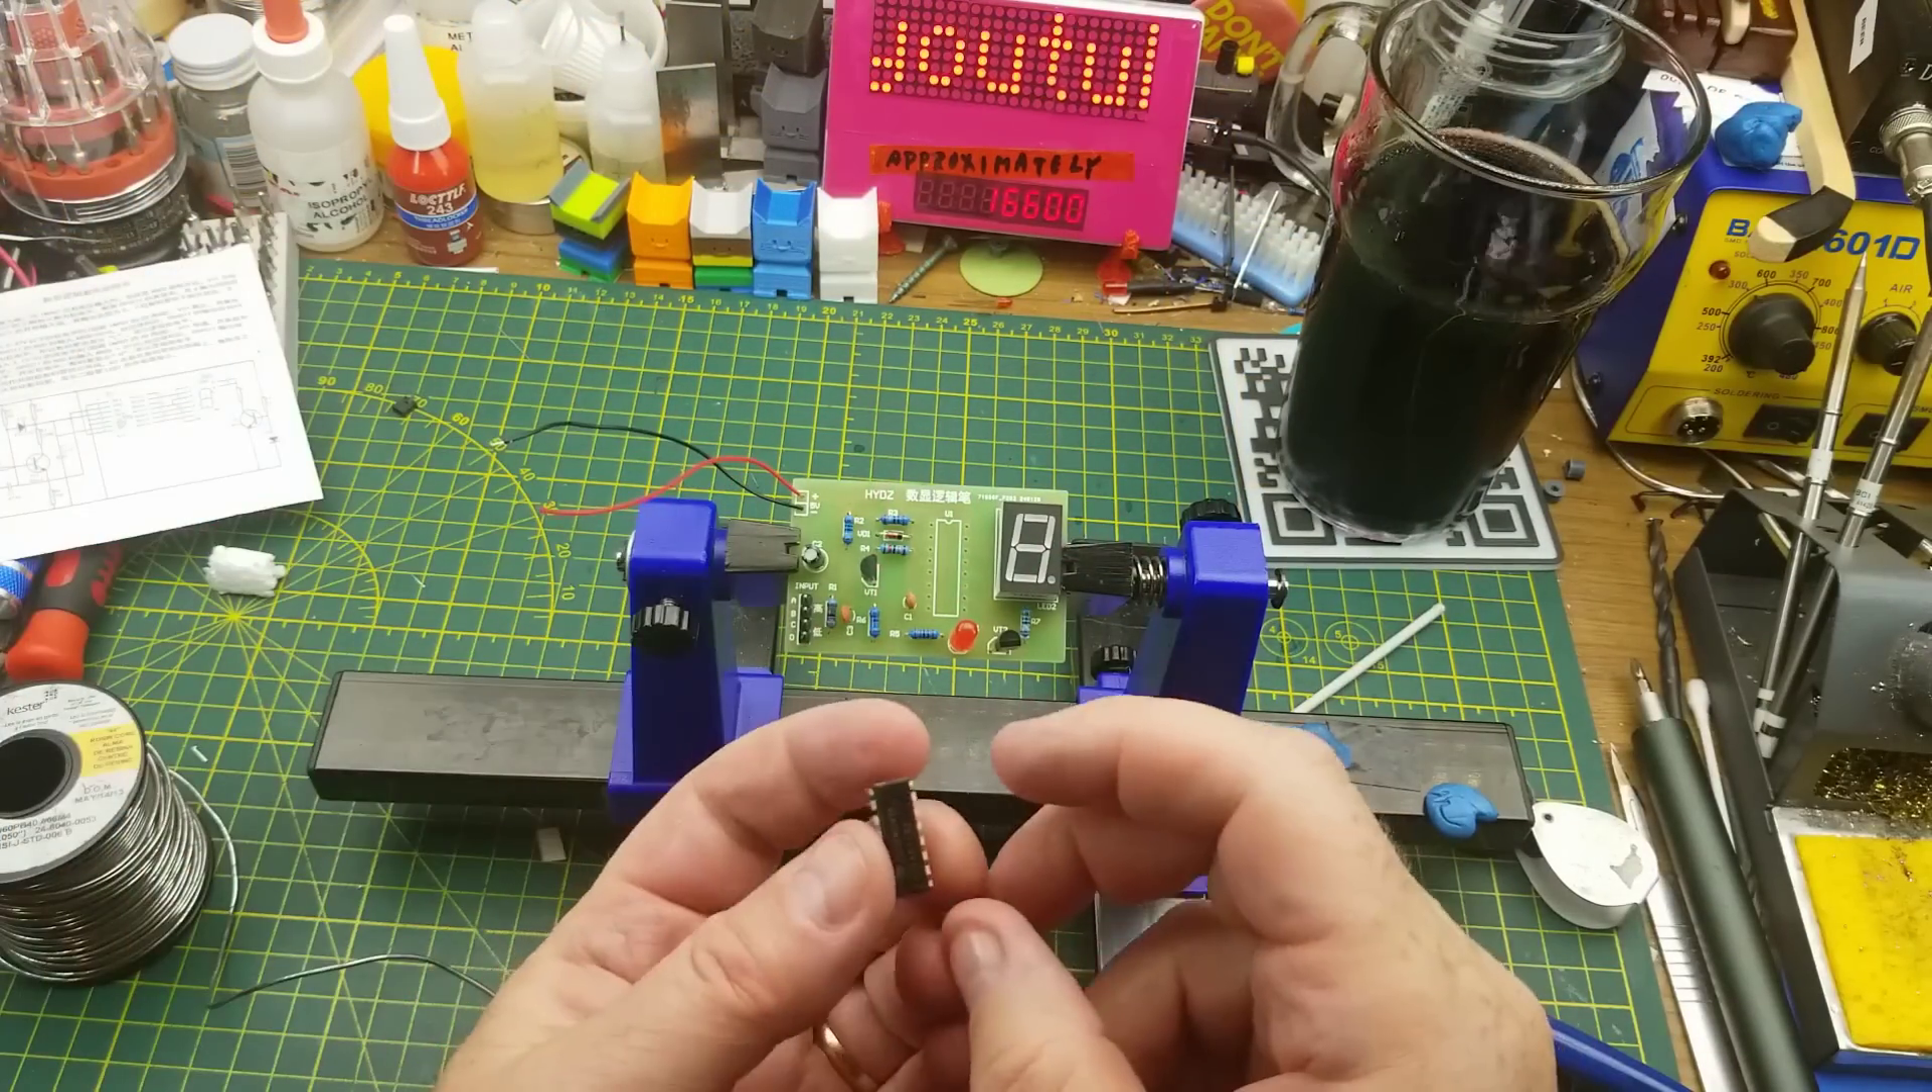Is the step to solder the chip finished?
No.